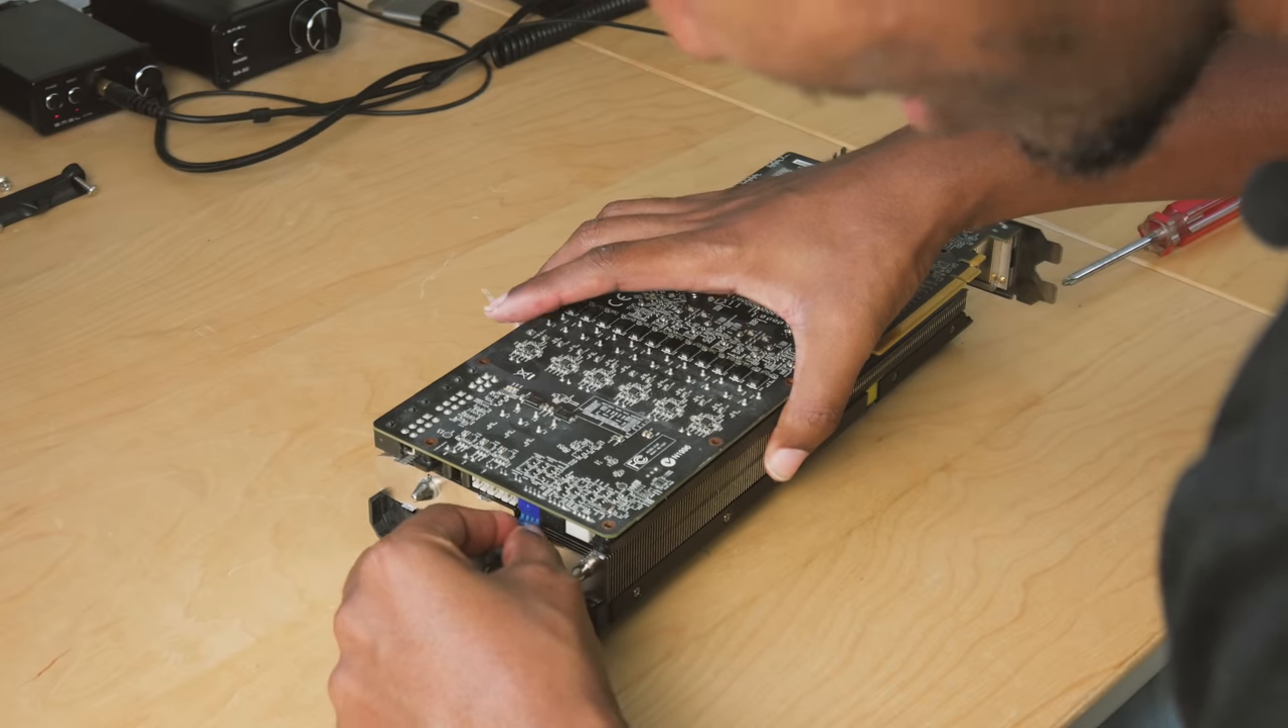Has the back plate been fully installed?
No.